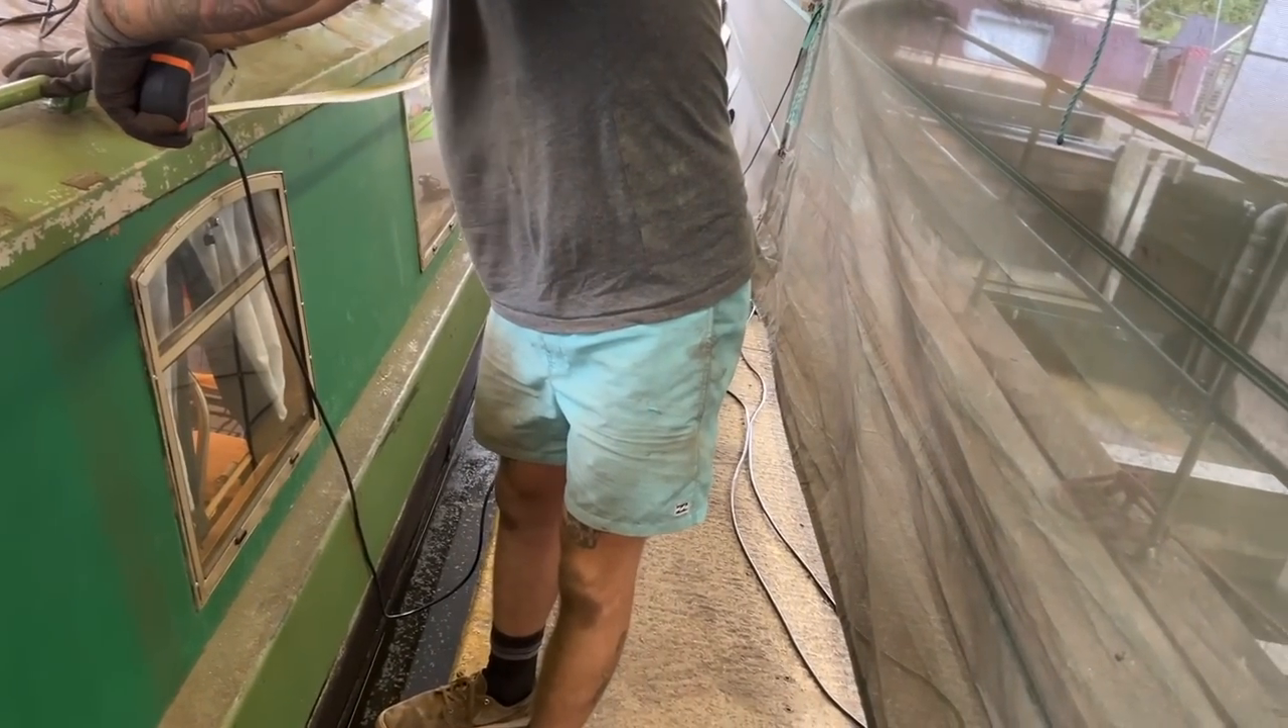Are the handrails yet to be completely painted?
Yes.